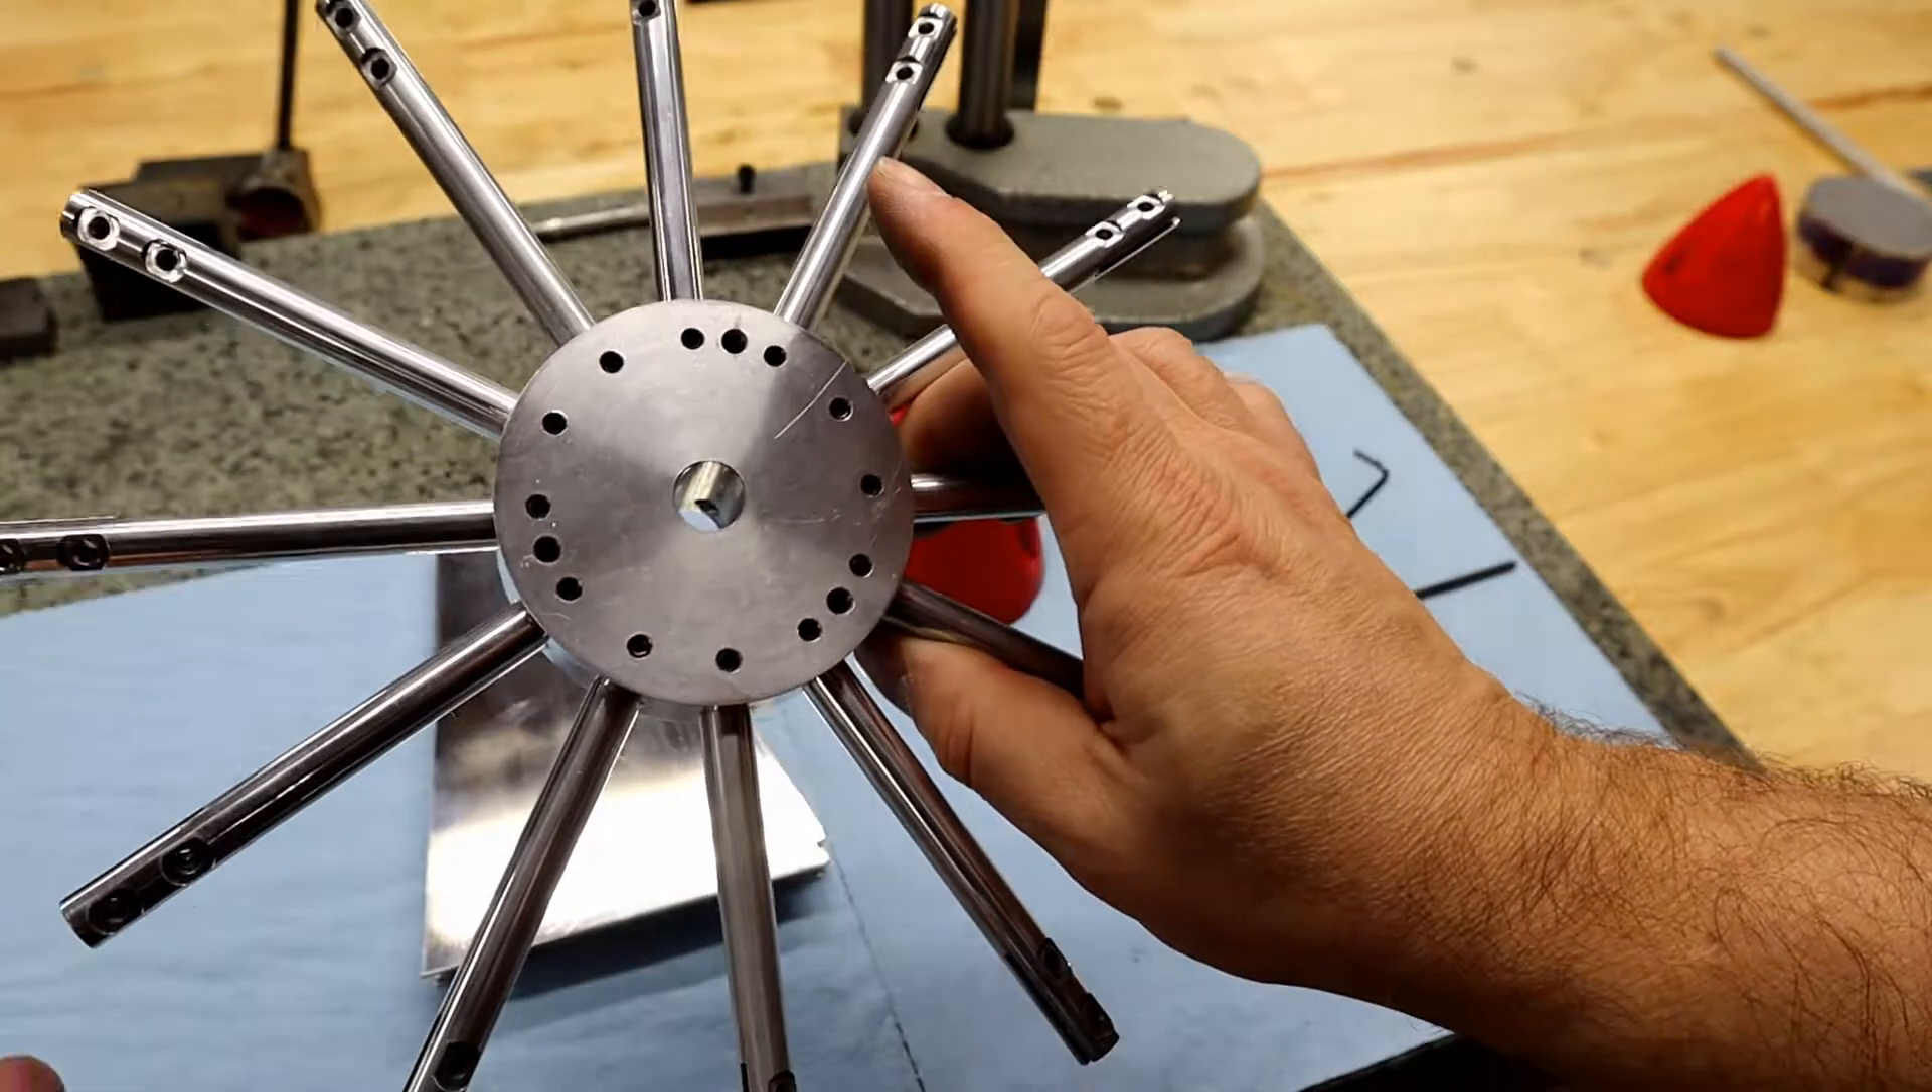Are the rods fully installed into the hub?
Yes.